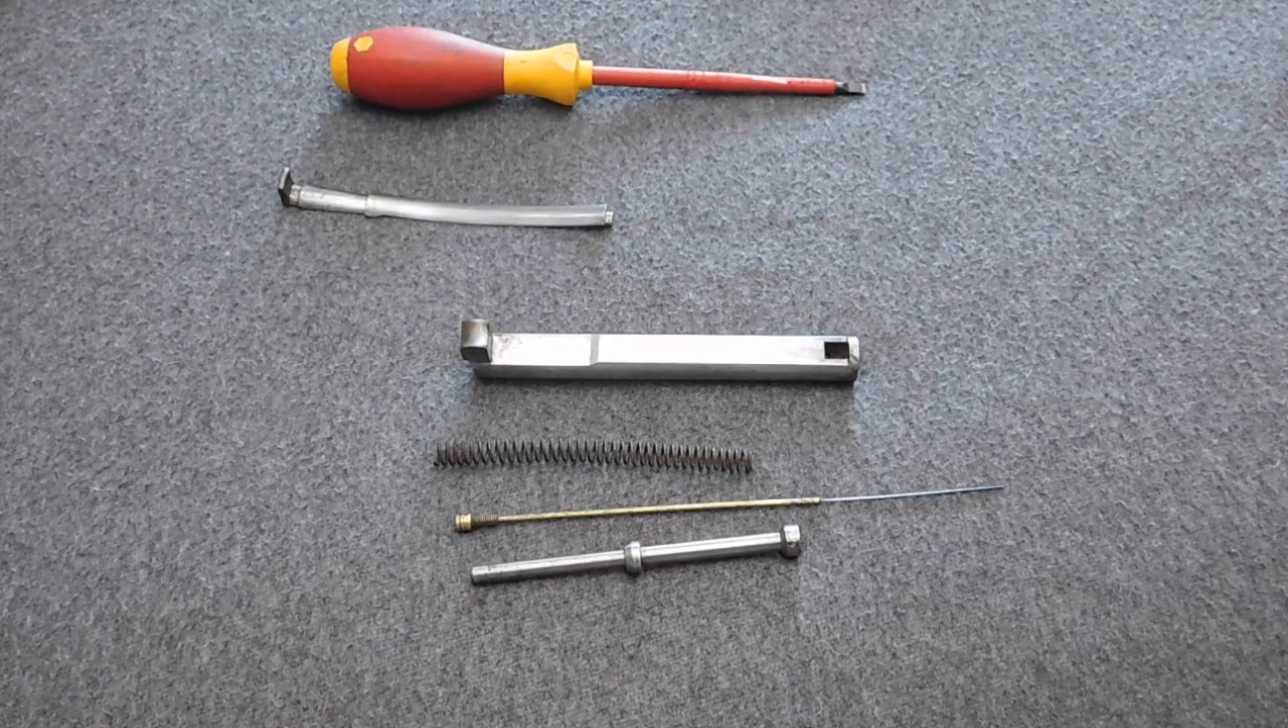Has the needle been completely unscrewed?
Yes.